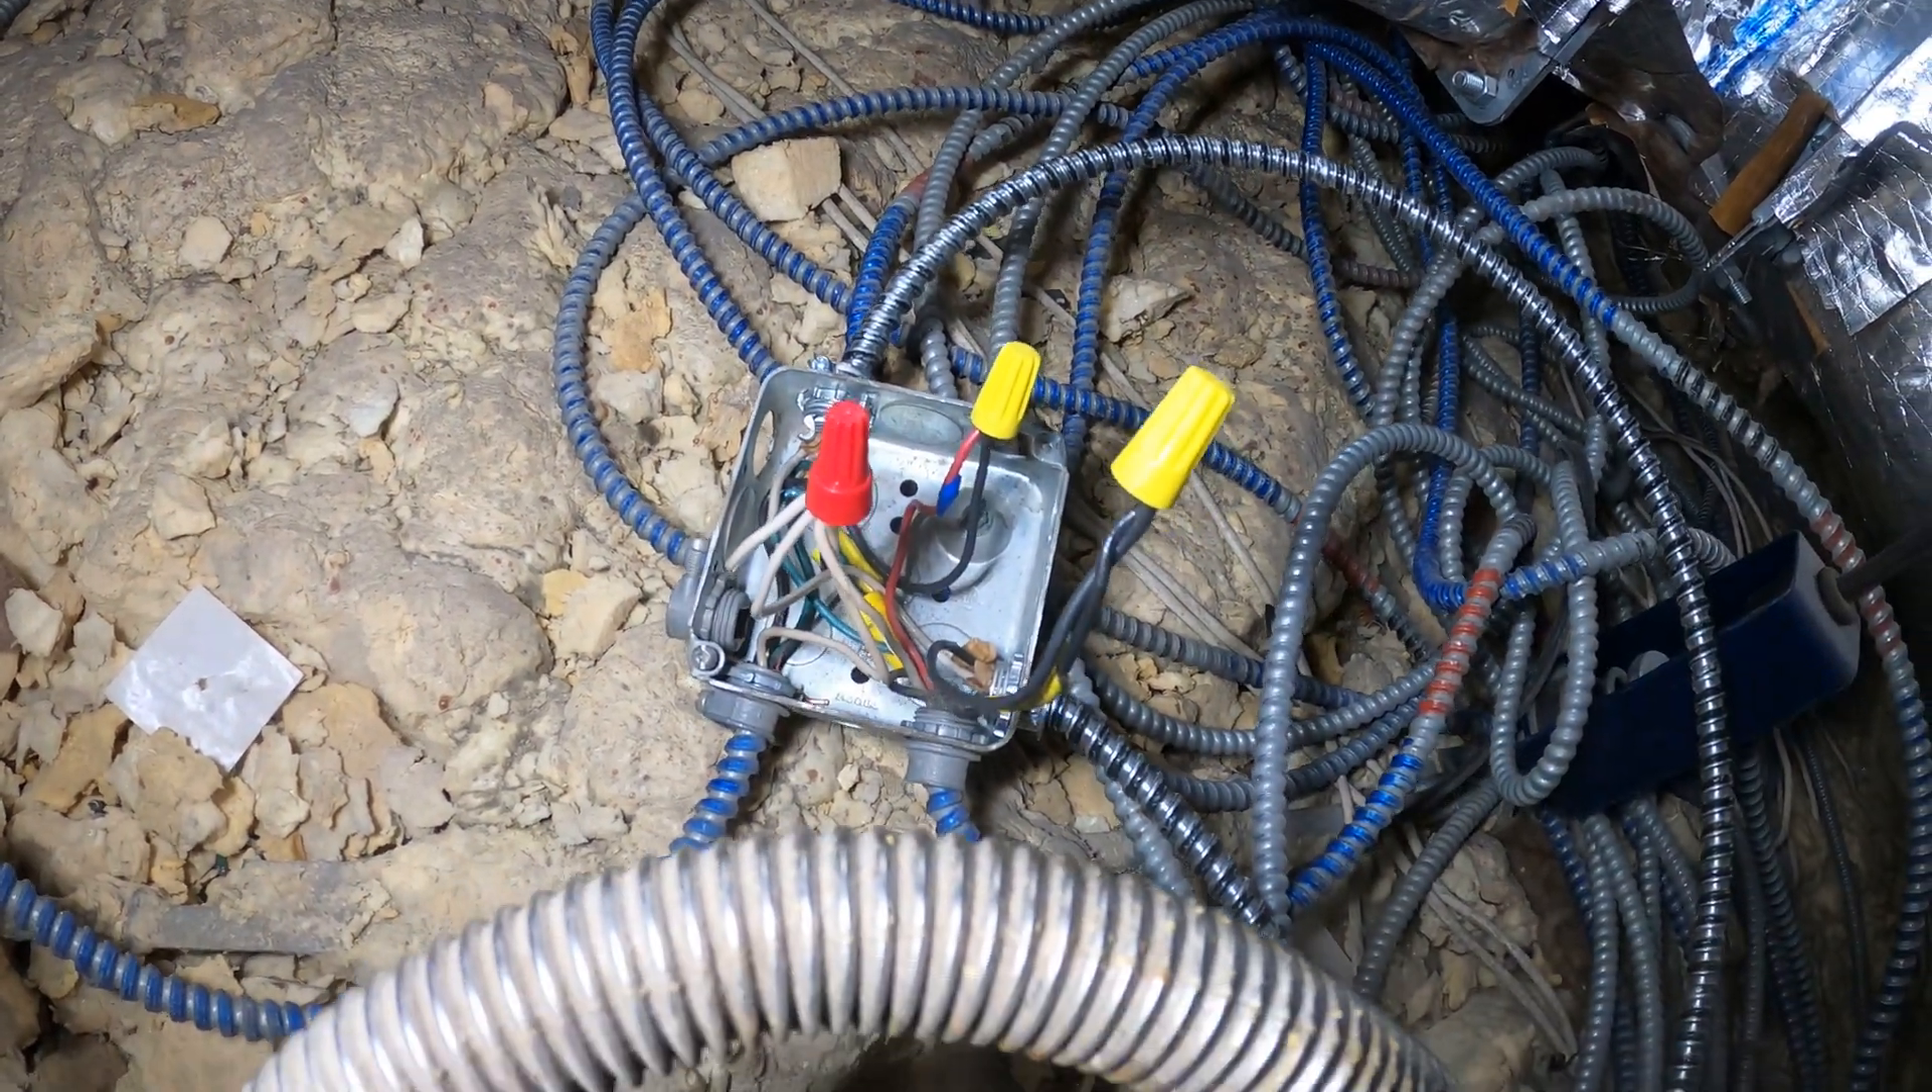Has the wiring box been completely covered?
No.